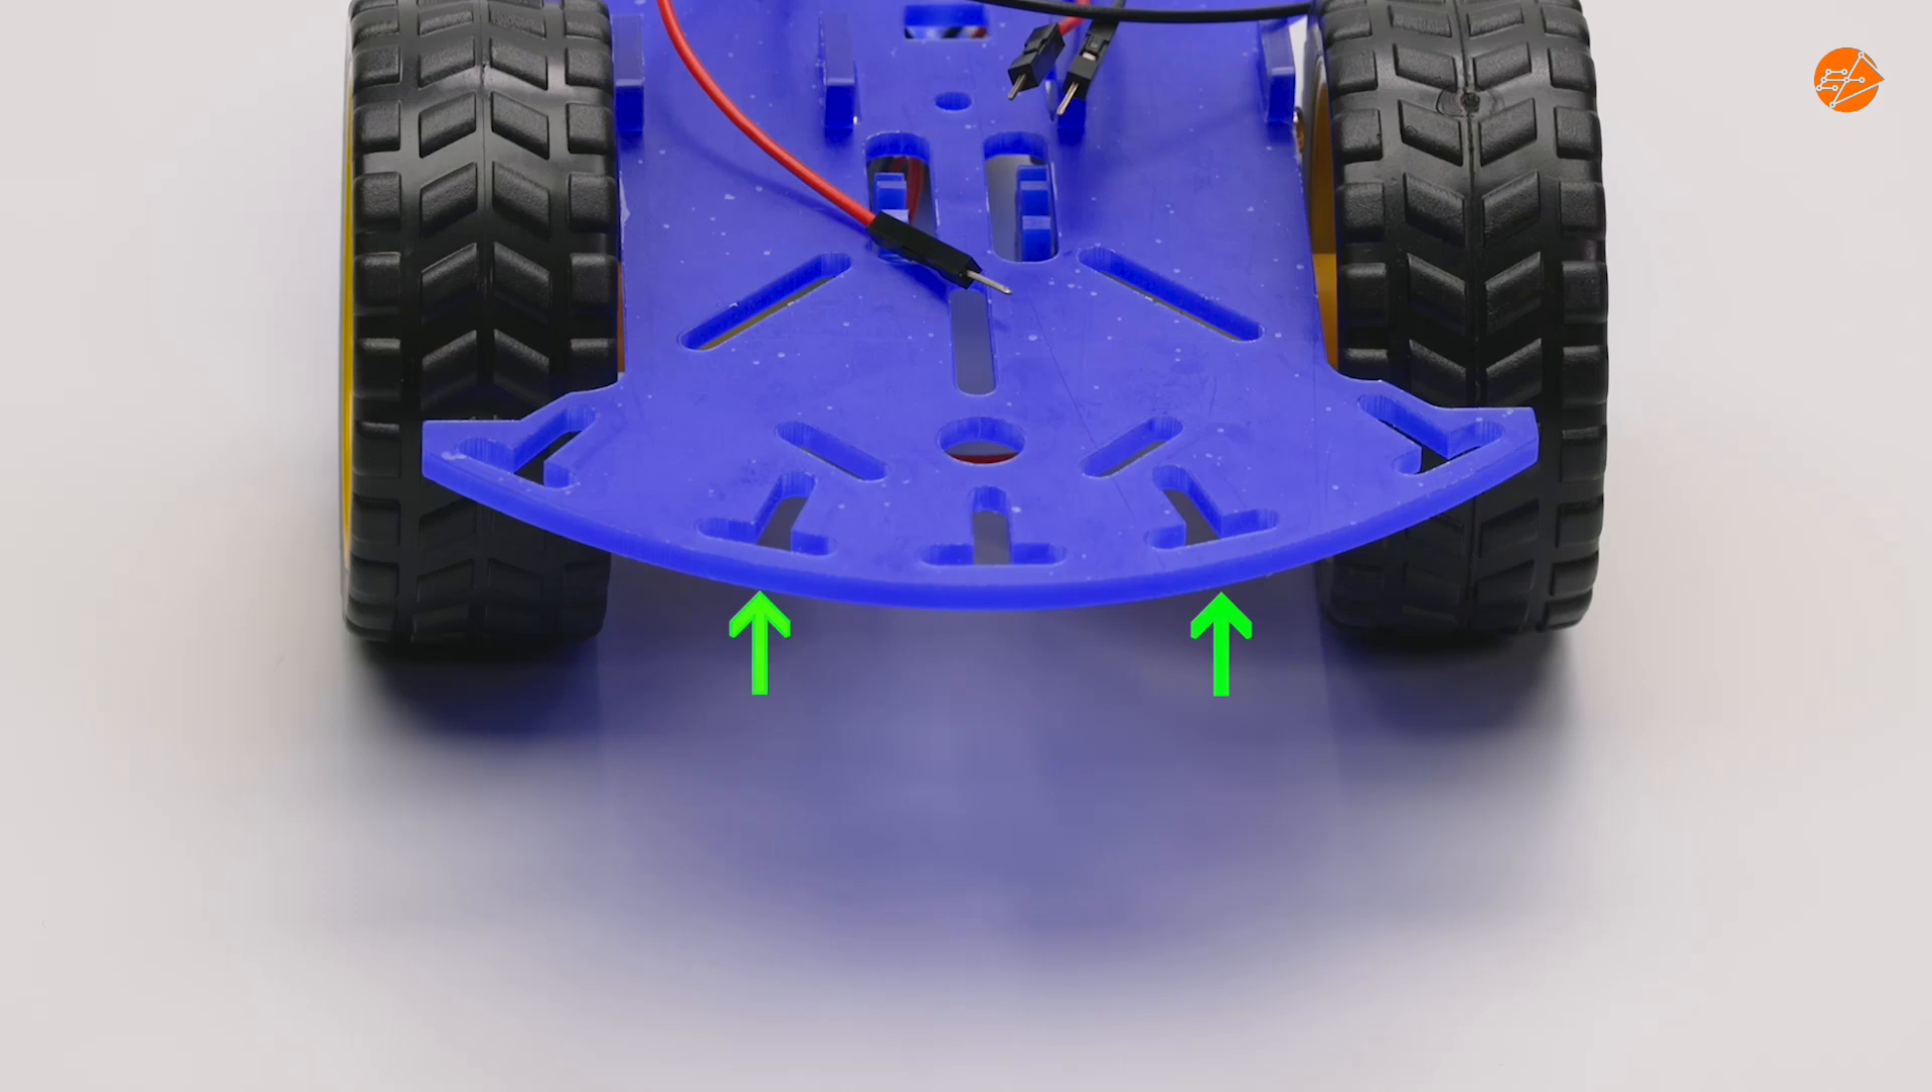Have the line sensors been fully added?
No.